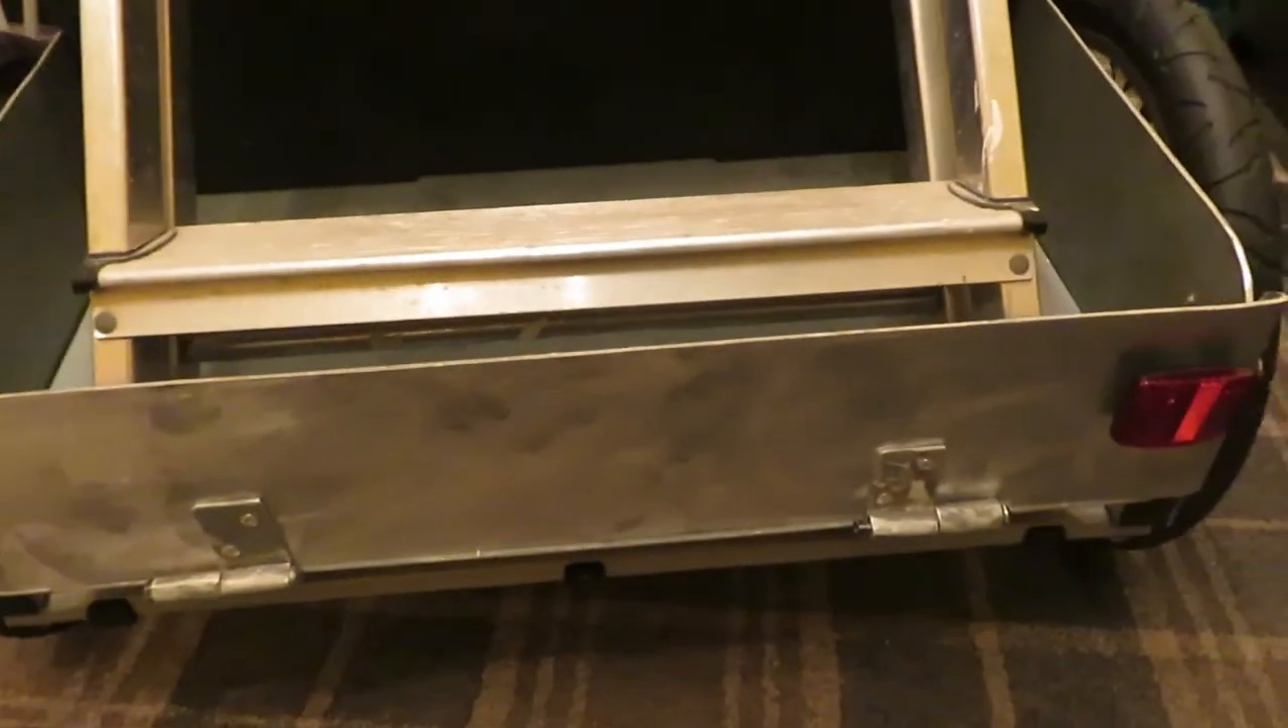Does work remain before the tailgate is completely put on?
No.